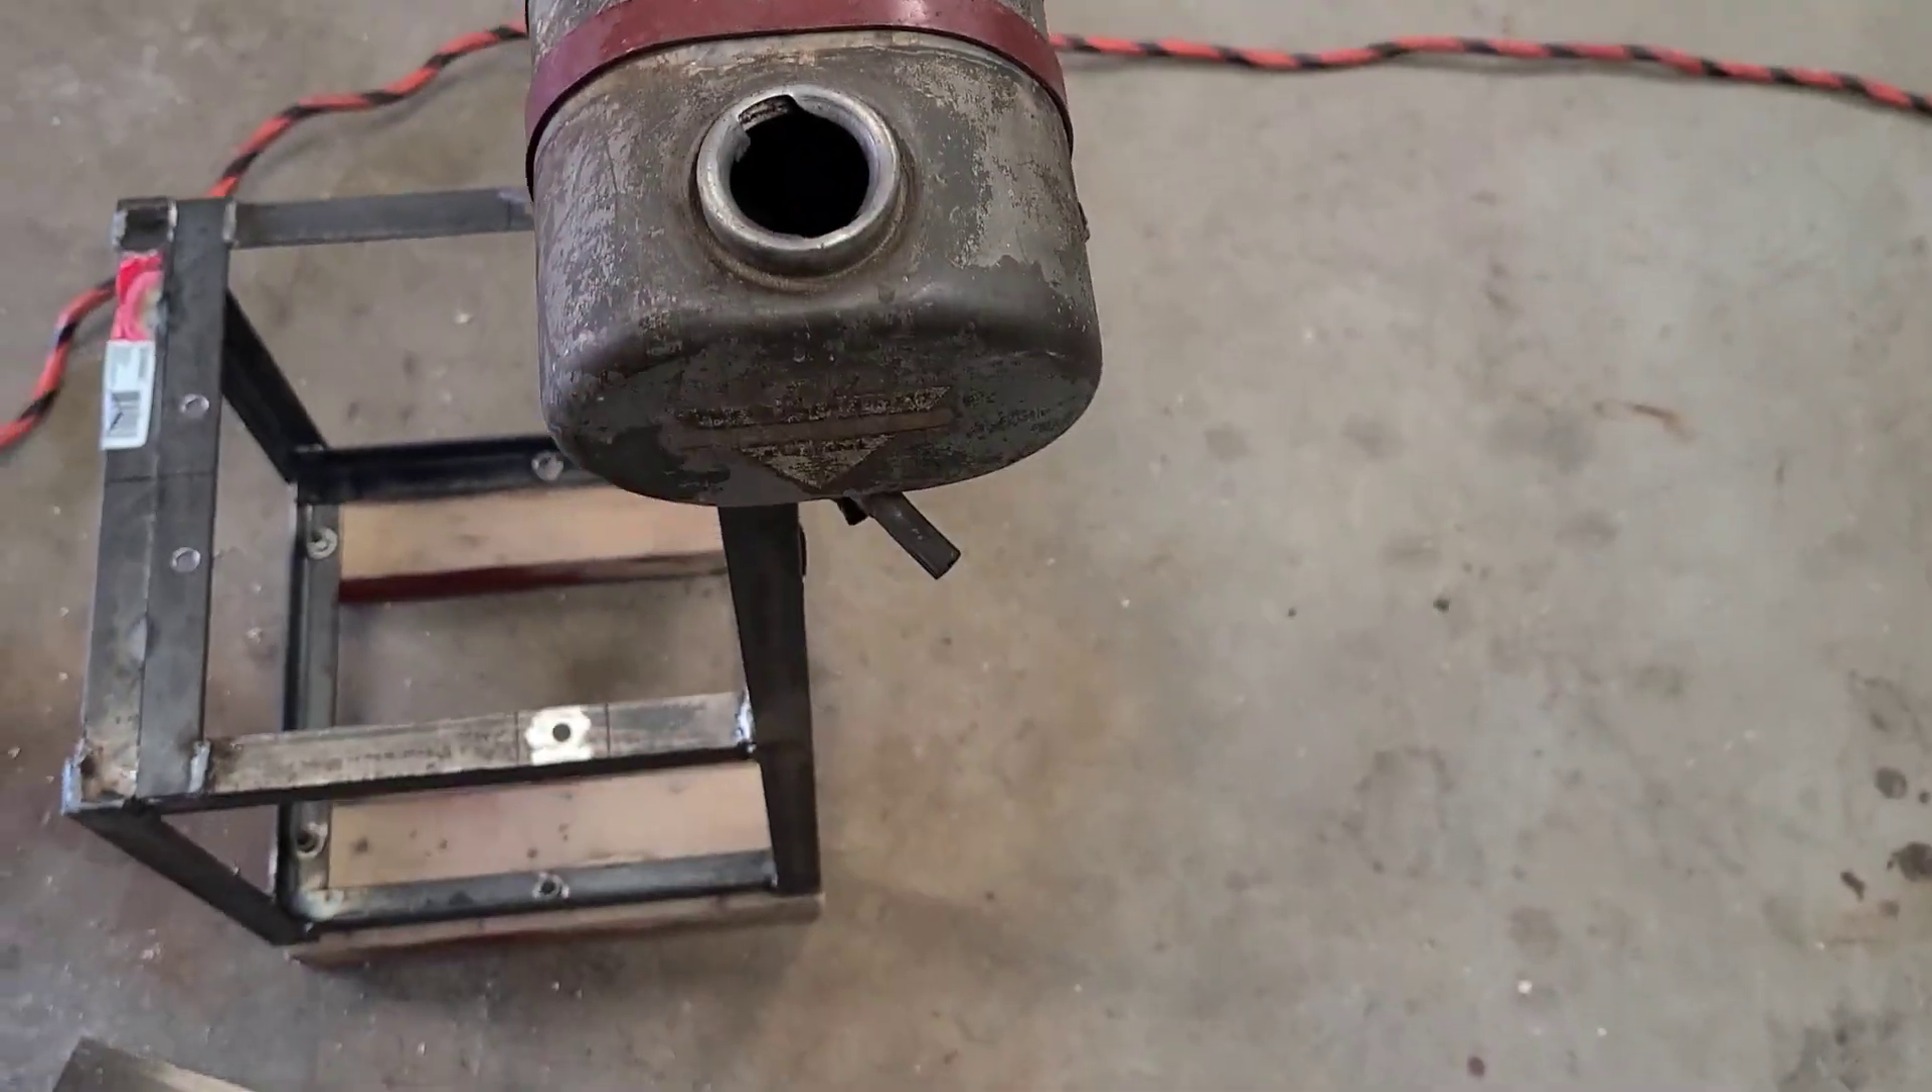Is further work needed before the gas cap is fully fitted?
Yes.